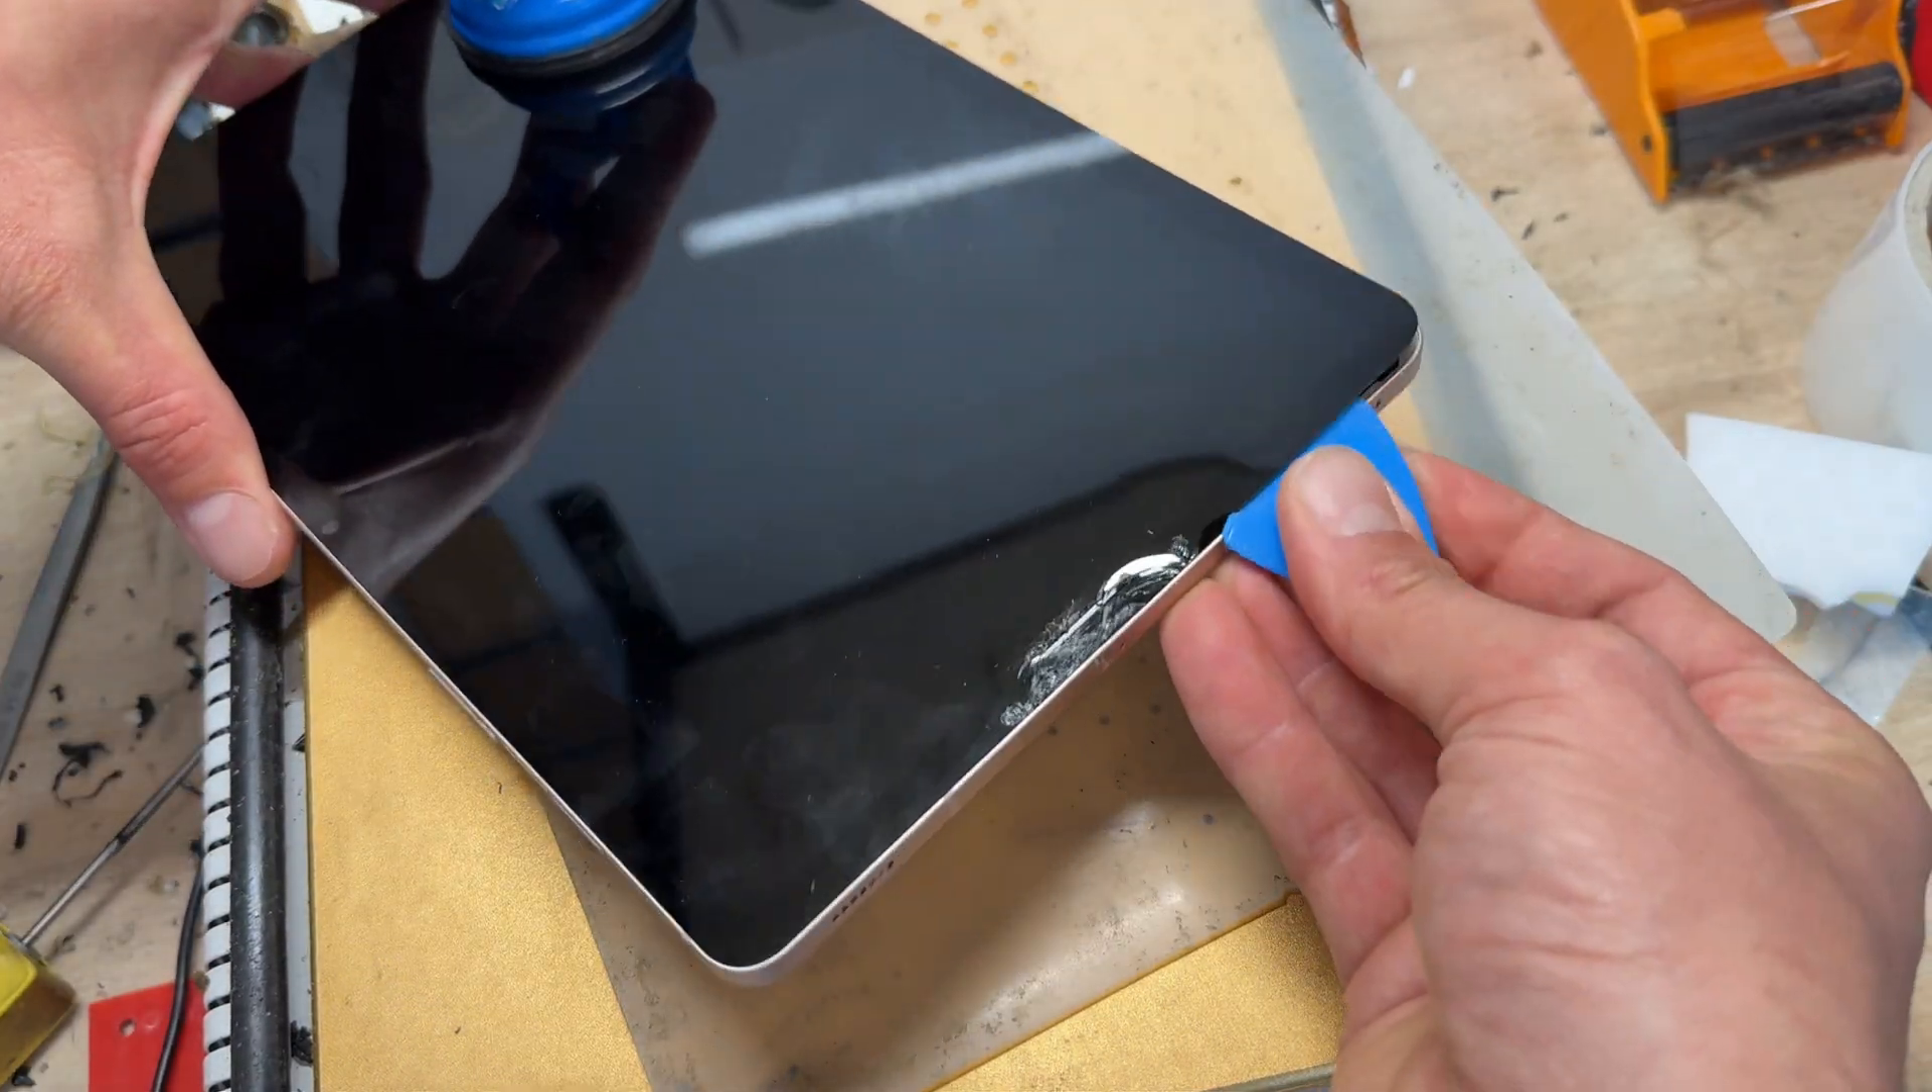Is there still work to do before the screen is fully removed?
Yes.